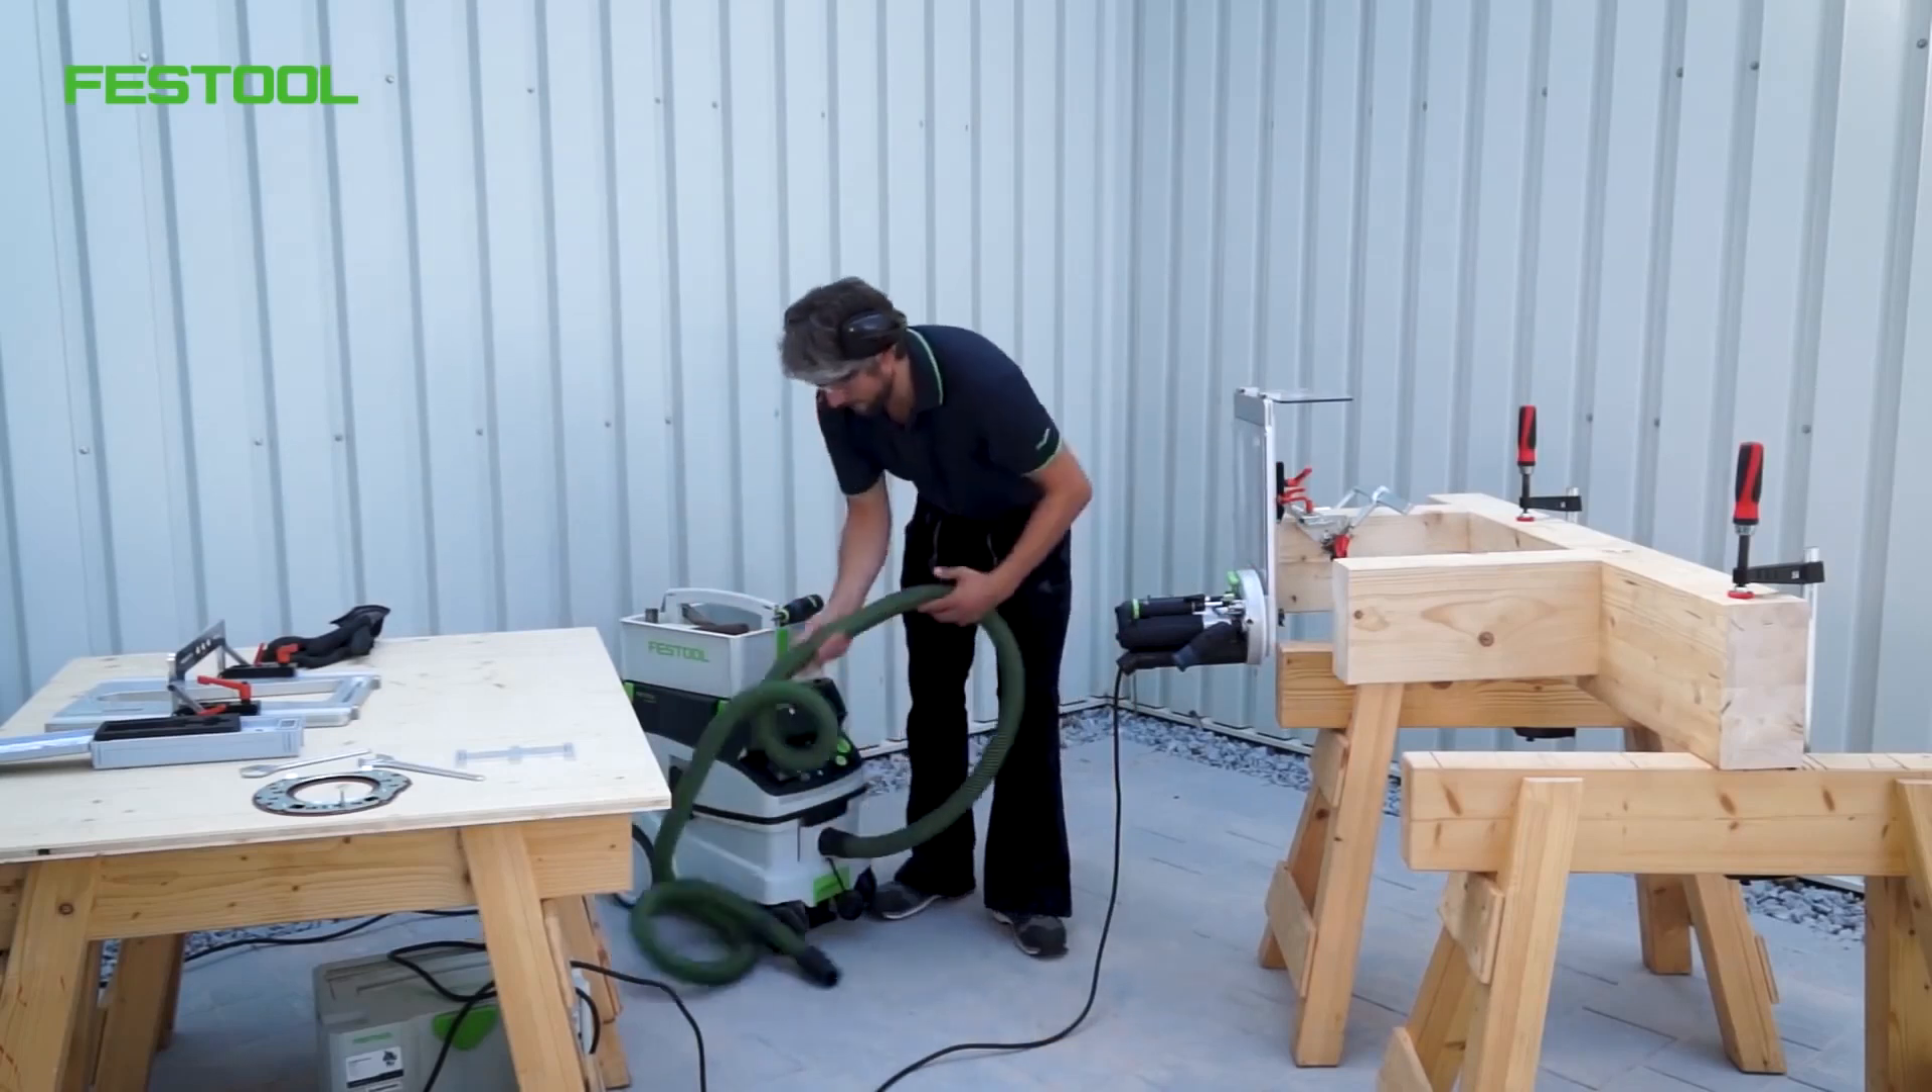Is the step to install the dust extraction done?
No.